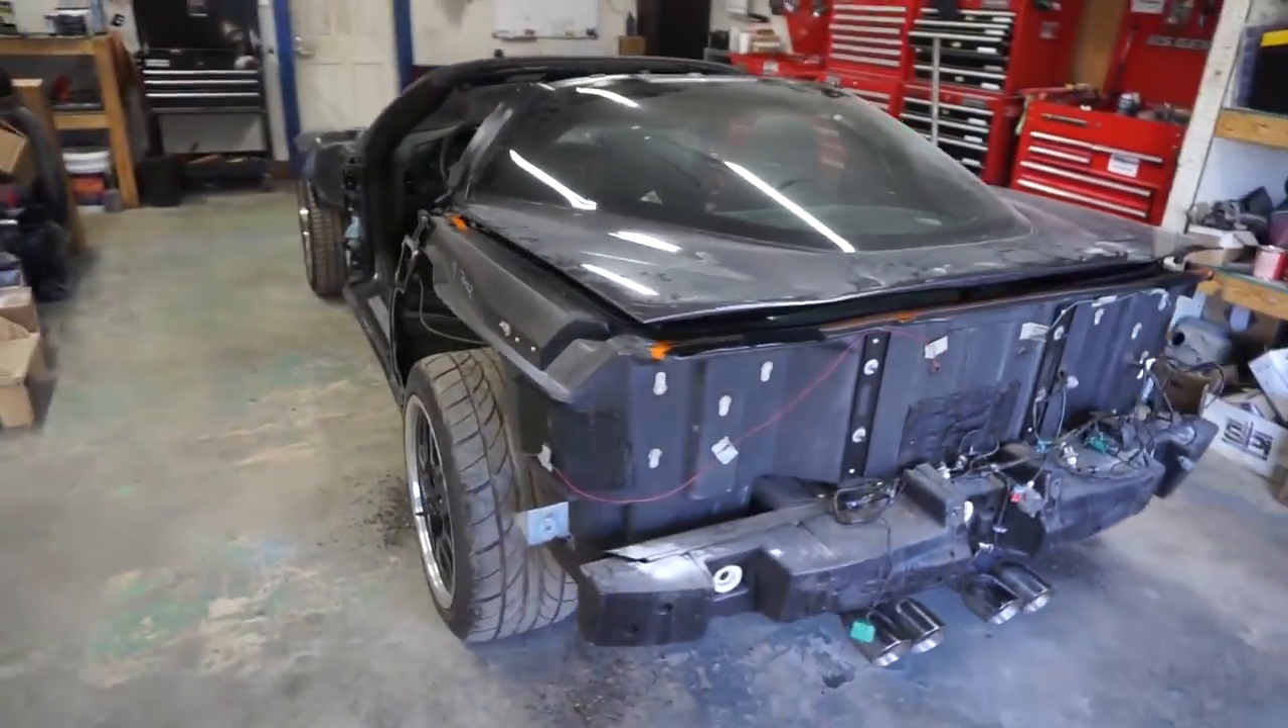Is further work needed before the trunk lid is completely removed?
Yes.